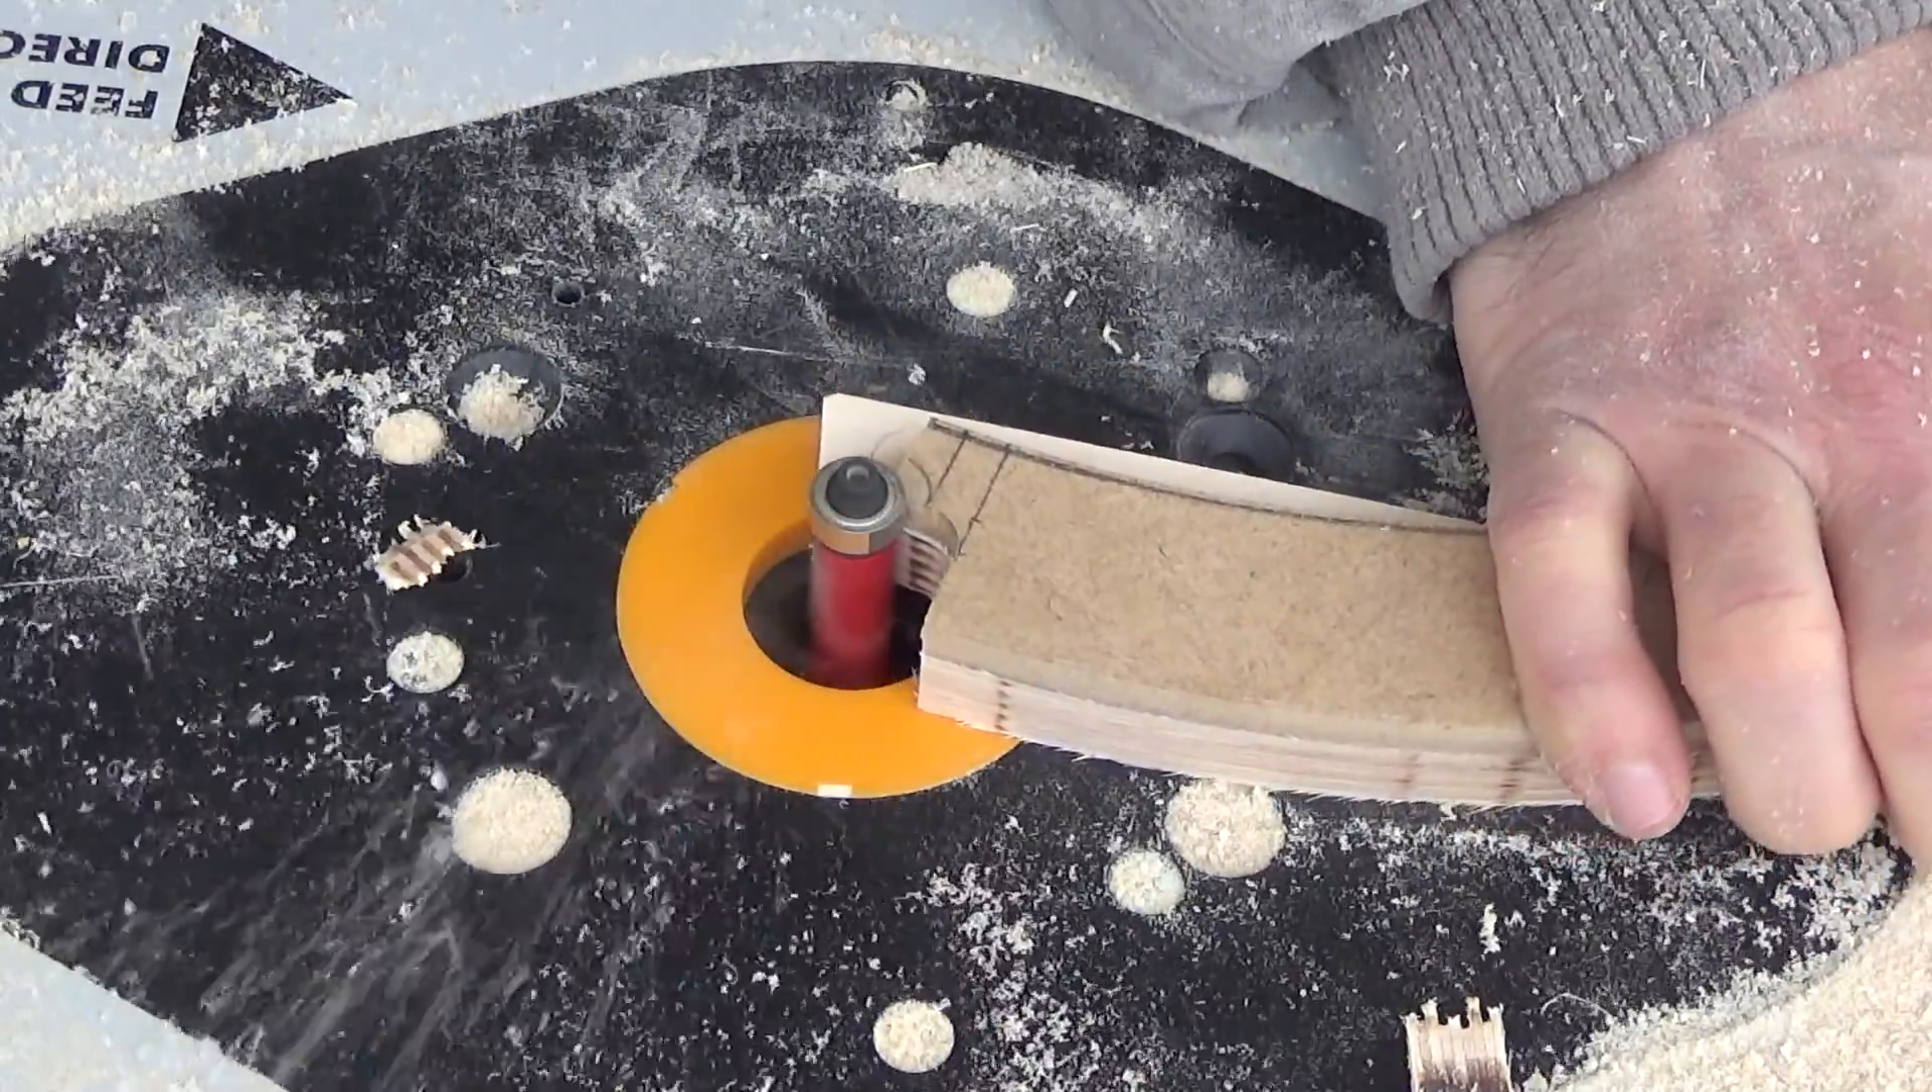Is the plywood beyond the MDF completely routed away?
No.